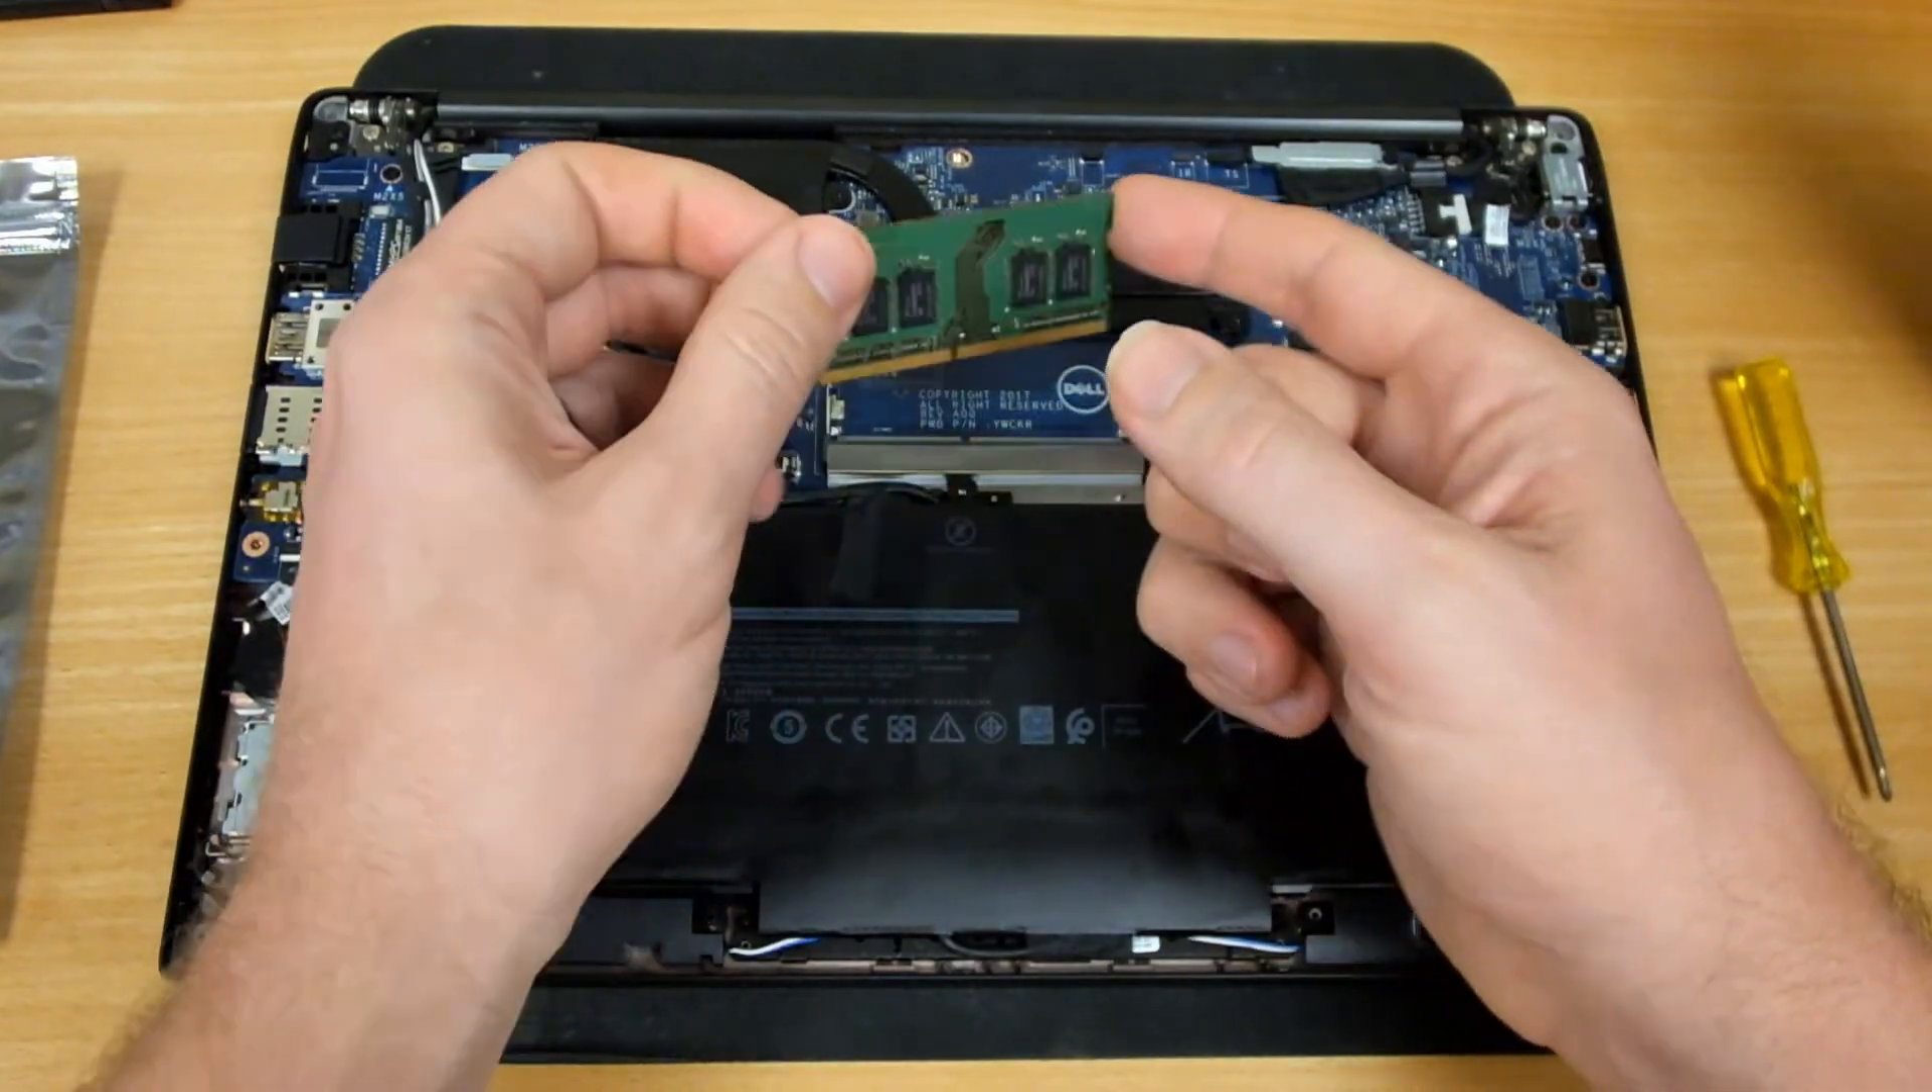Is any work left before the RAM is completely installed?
Yes.